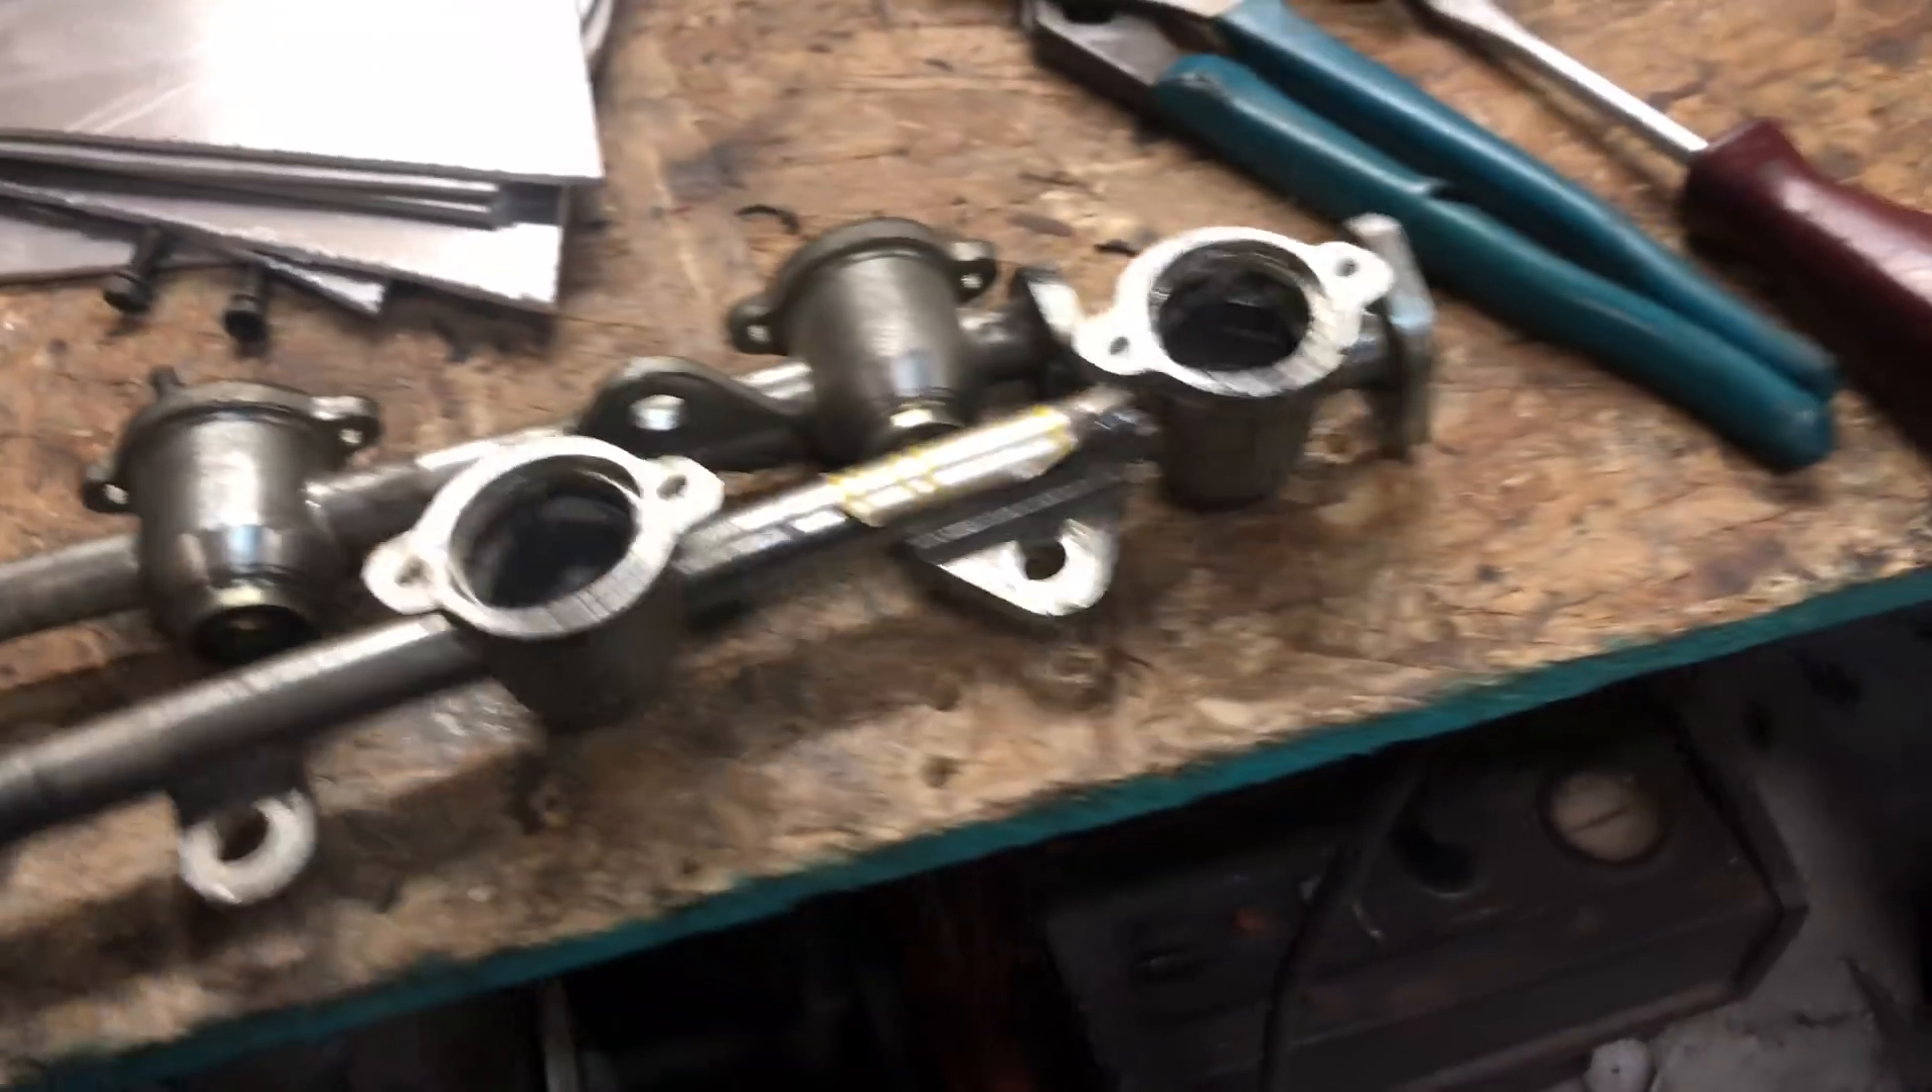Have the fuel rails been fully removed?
Yes.